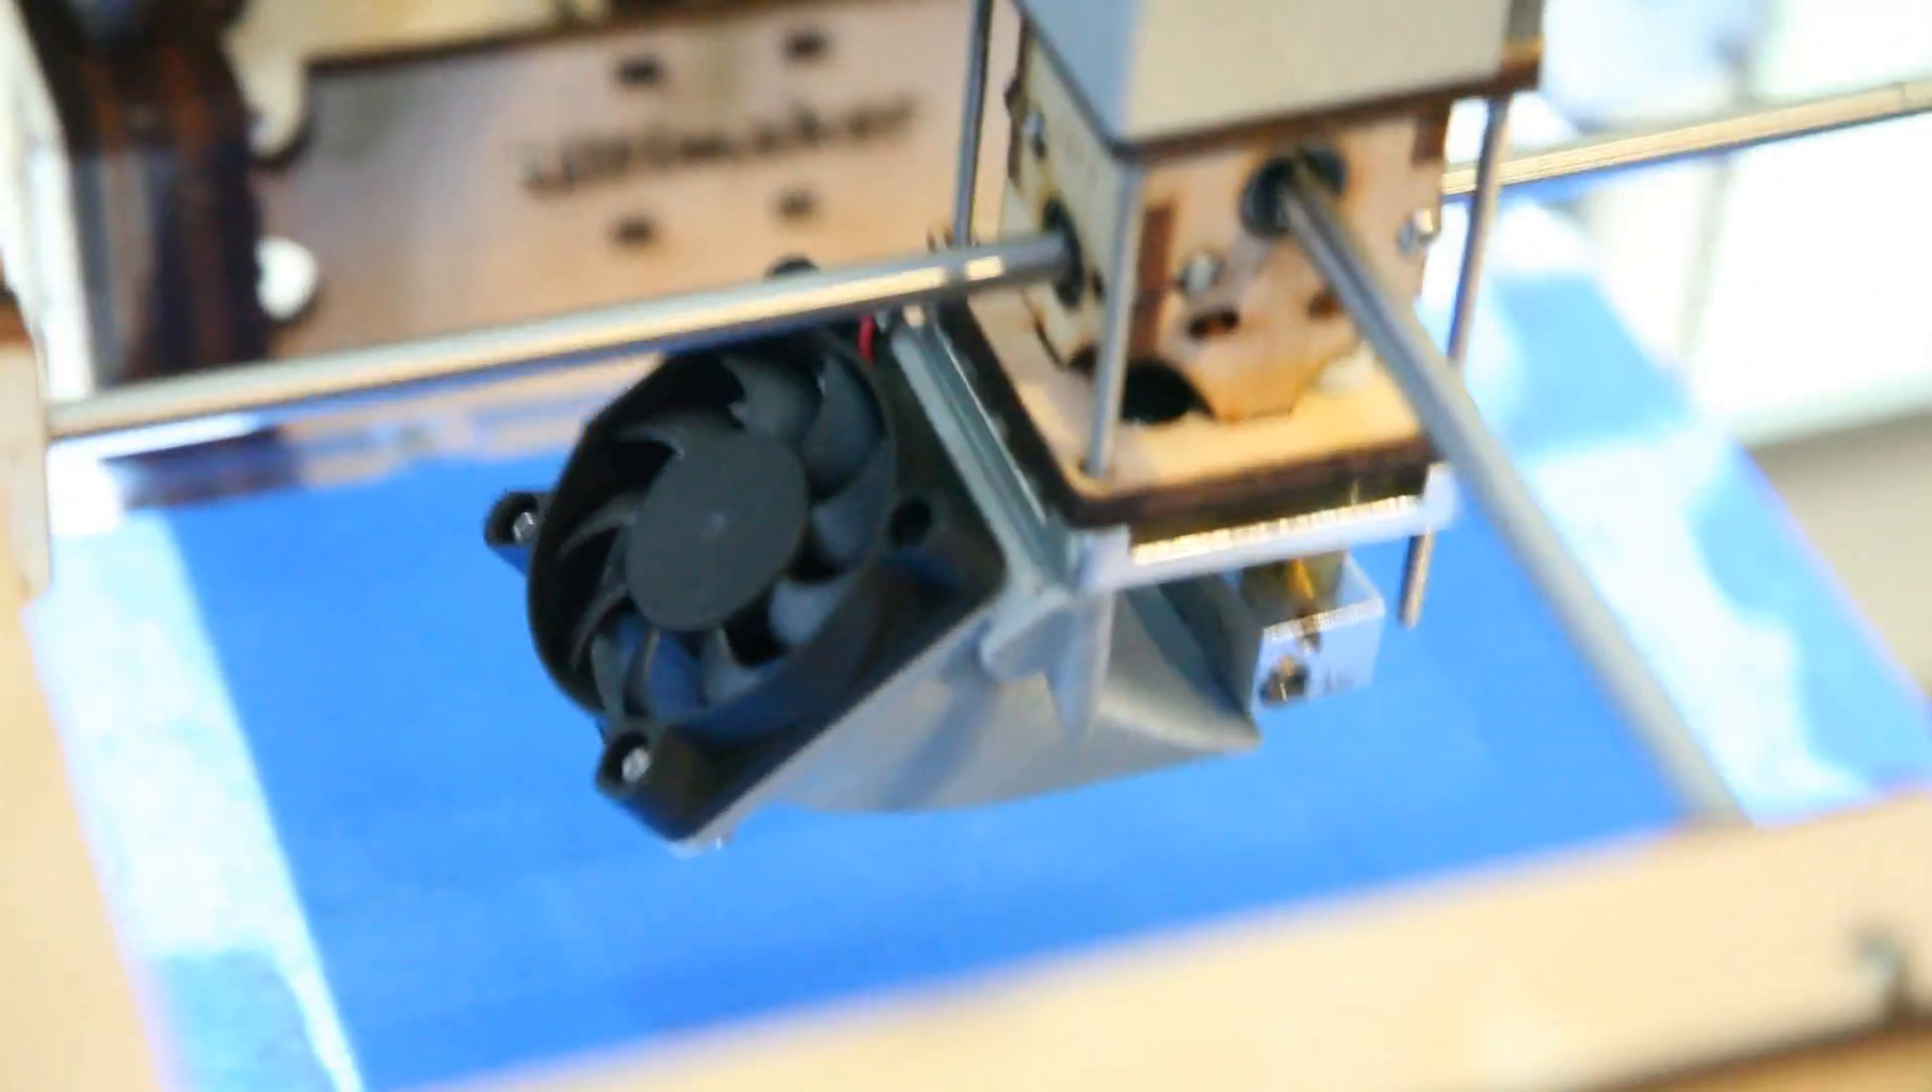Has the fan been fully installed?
Yes.